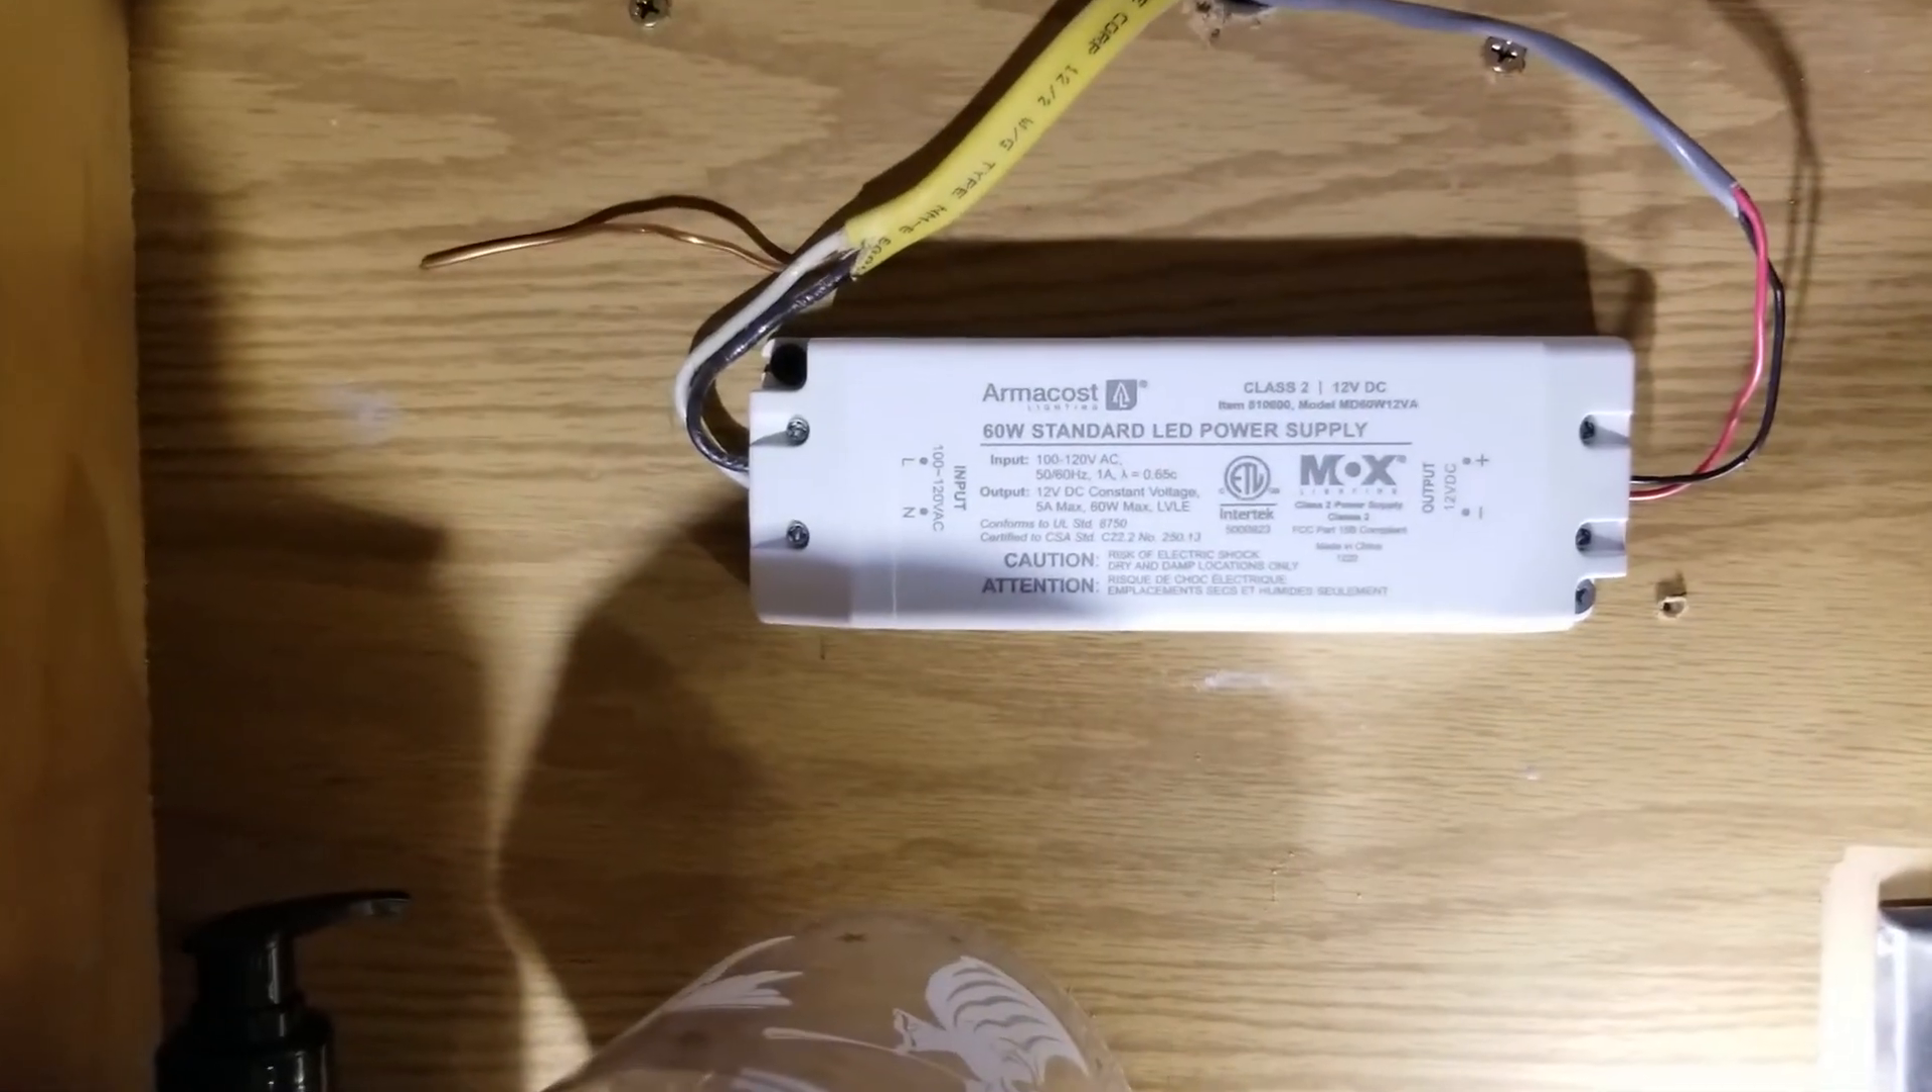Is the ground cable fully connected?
No.